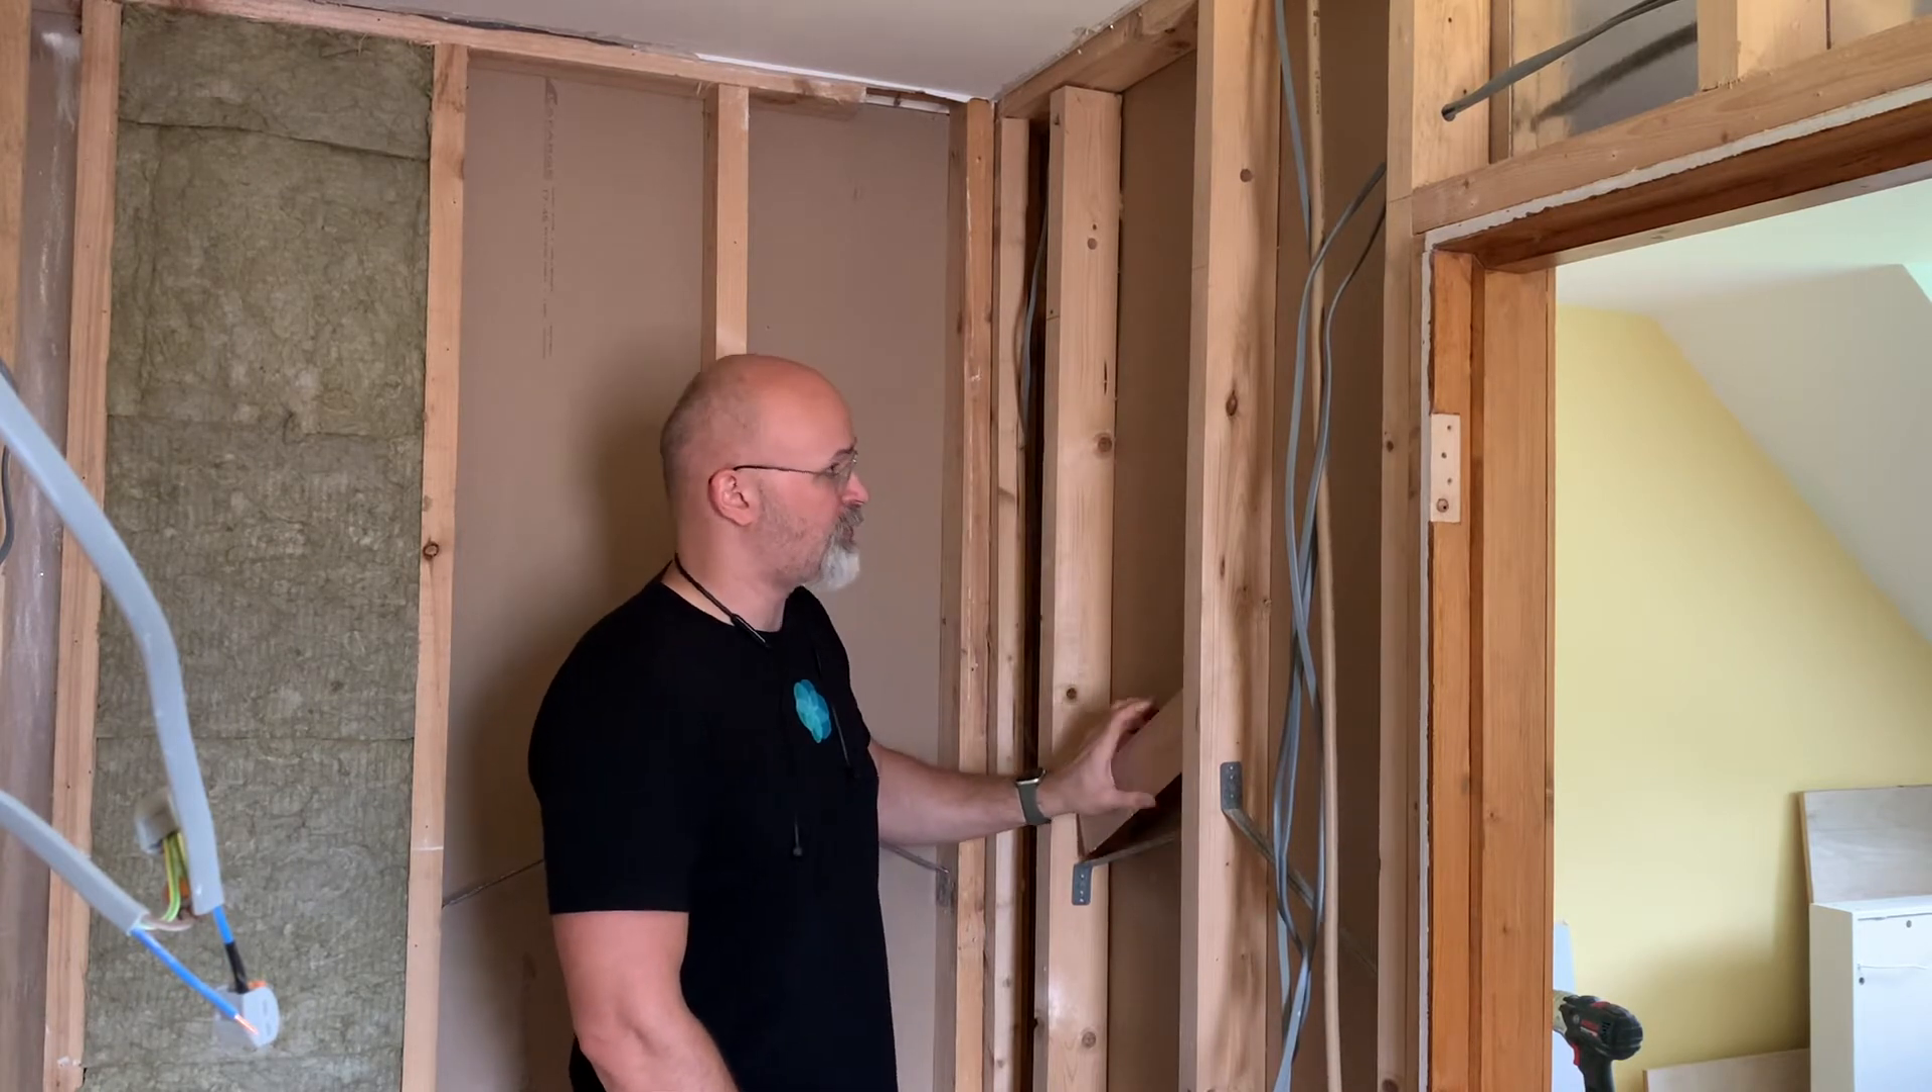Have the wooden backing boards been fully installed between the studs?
No.